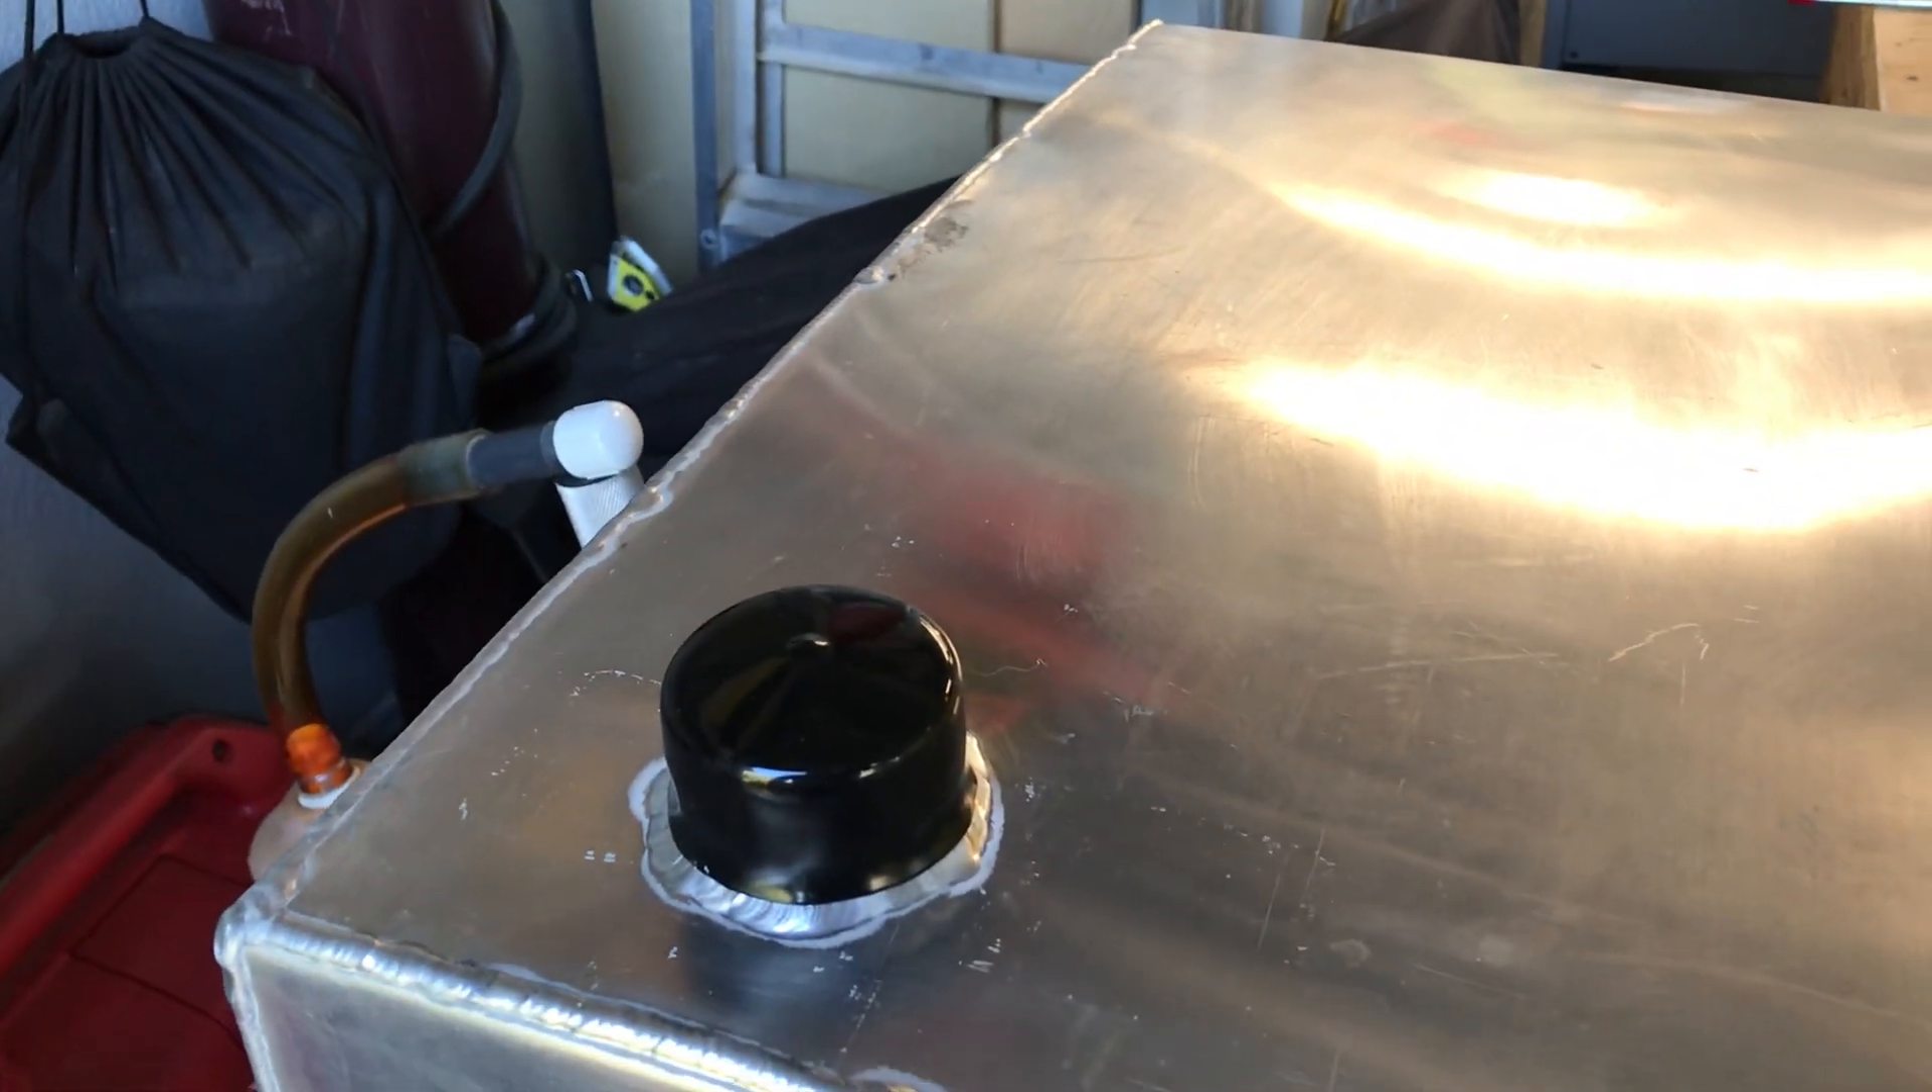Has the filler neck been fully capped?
Yes.